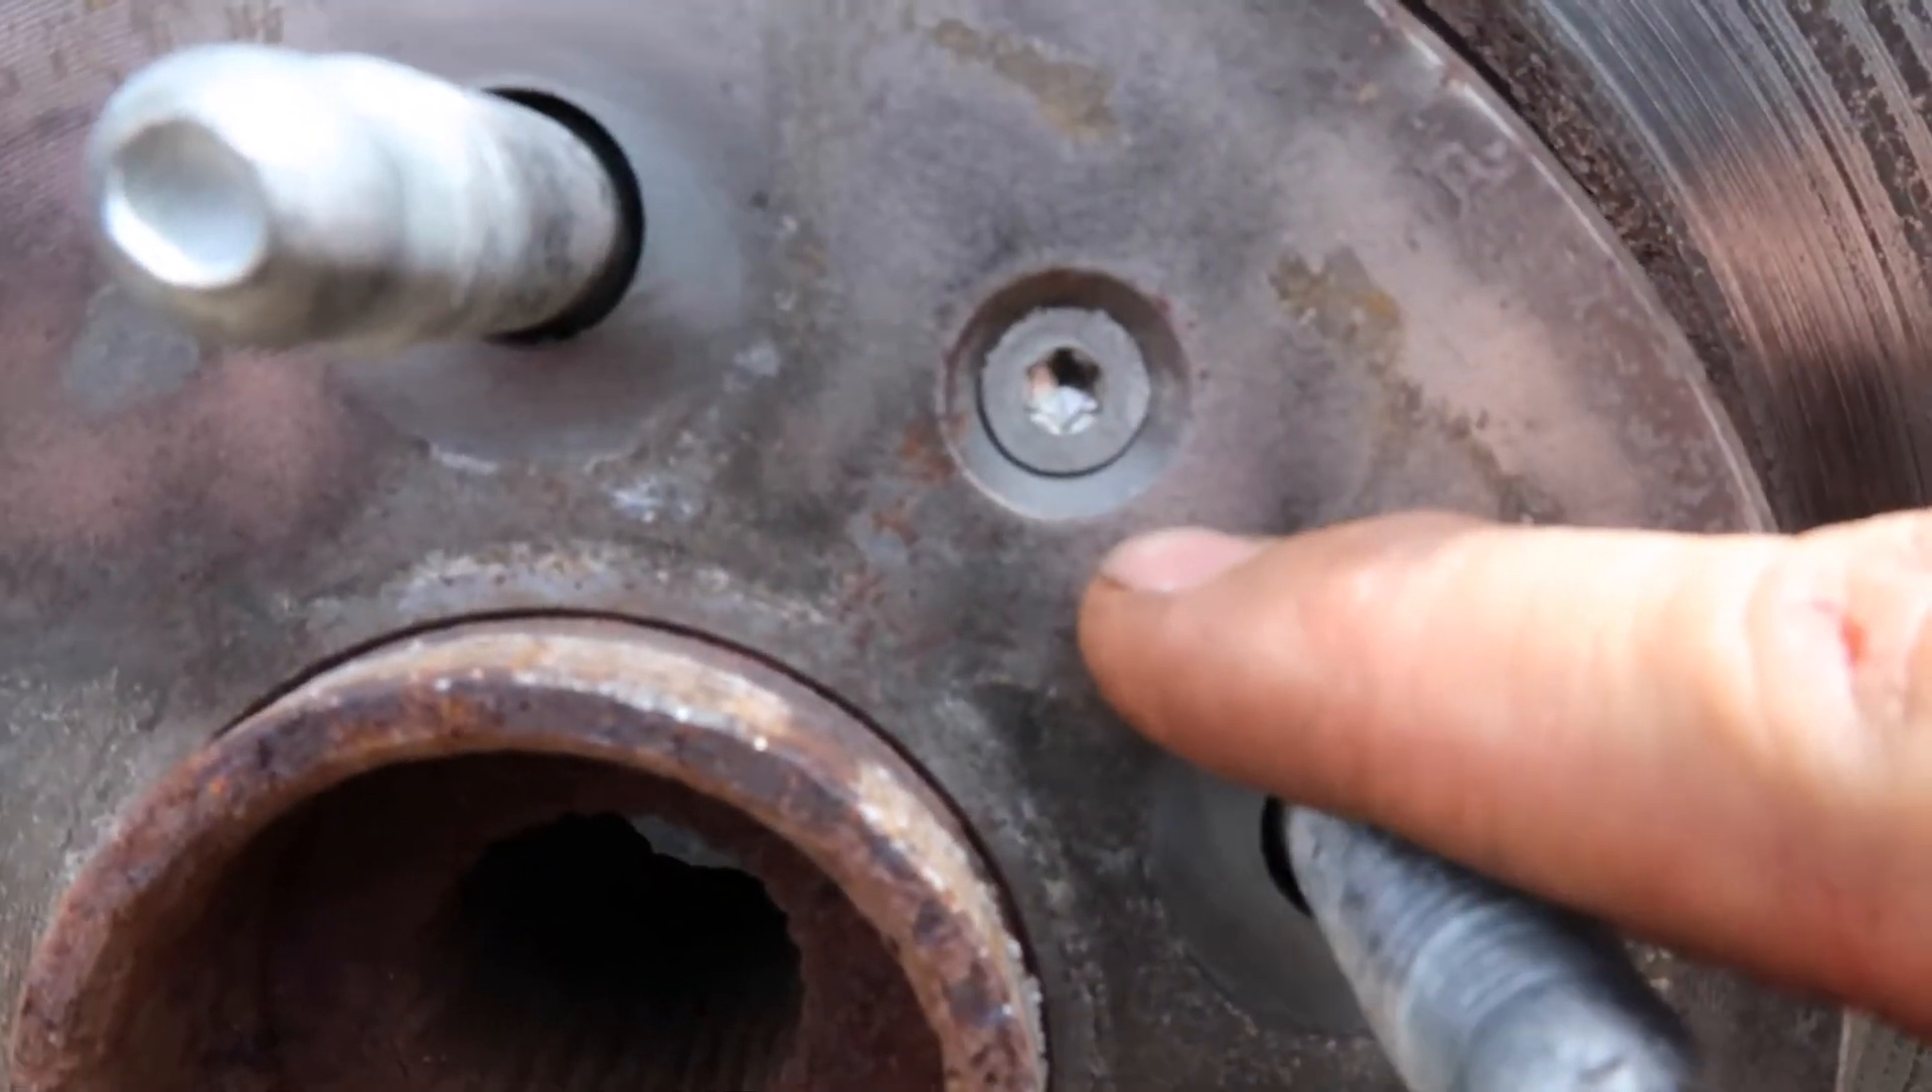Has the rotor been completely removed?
No.